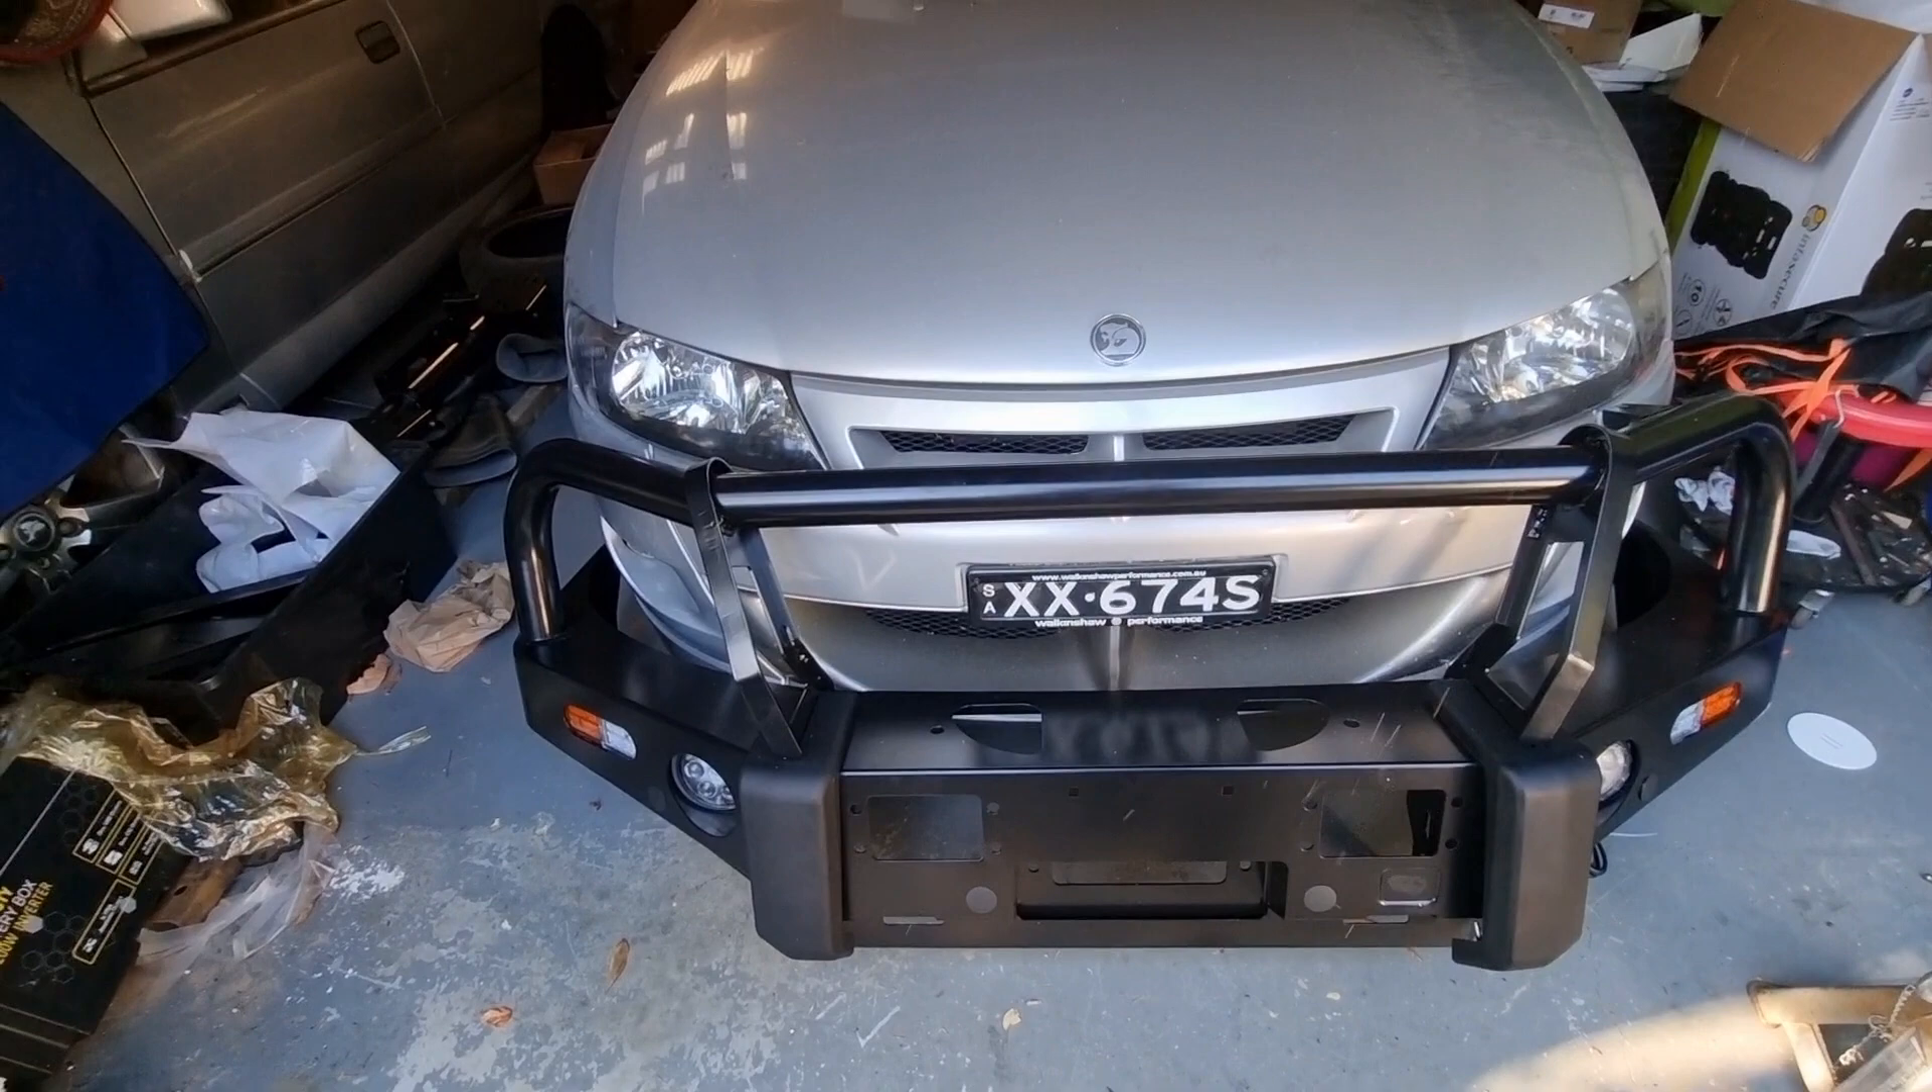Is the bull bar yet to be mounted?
Yes.